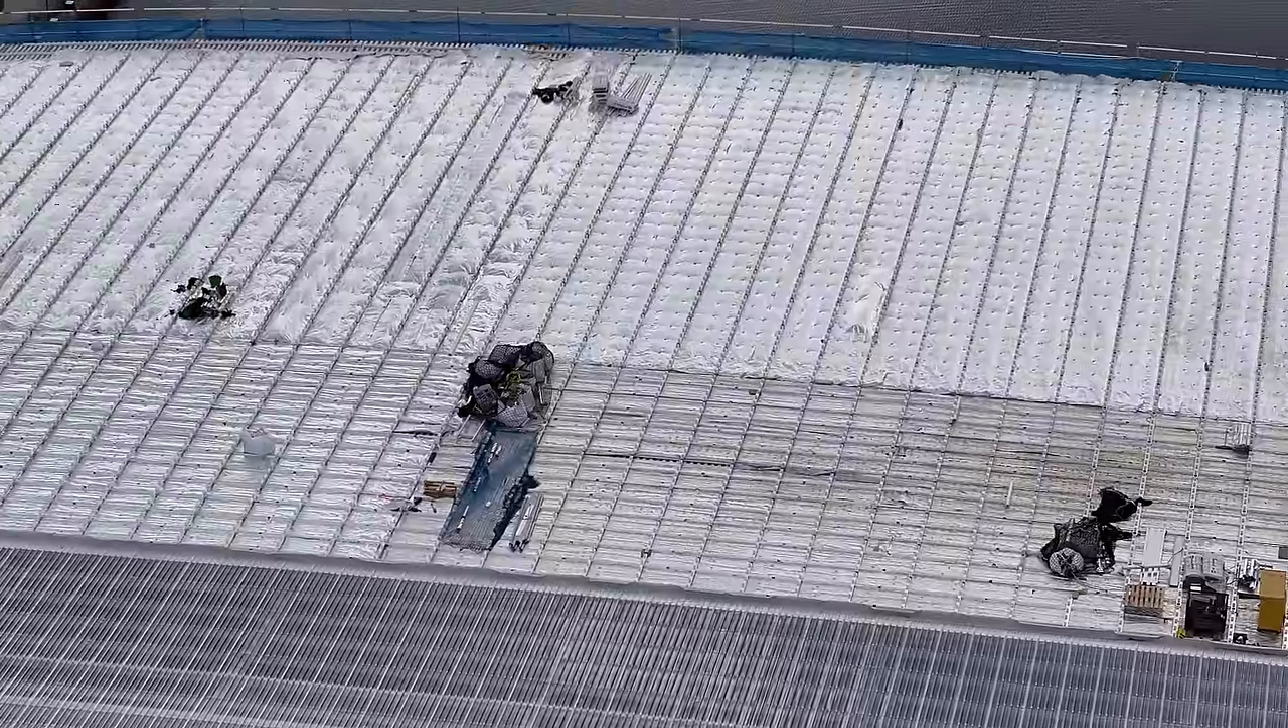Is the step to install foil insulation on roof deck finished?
No.